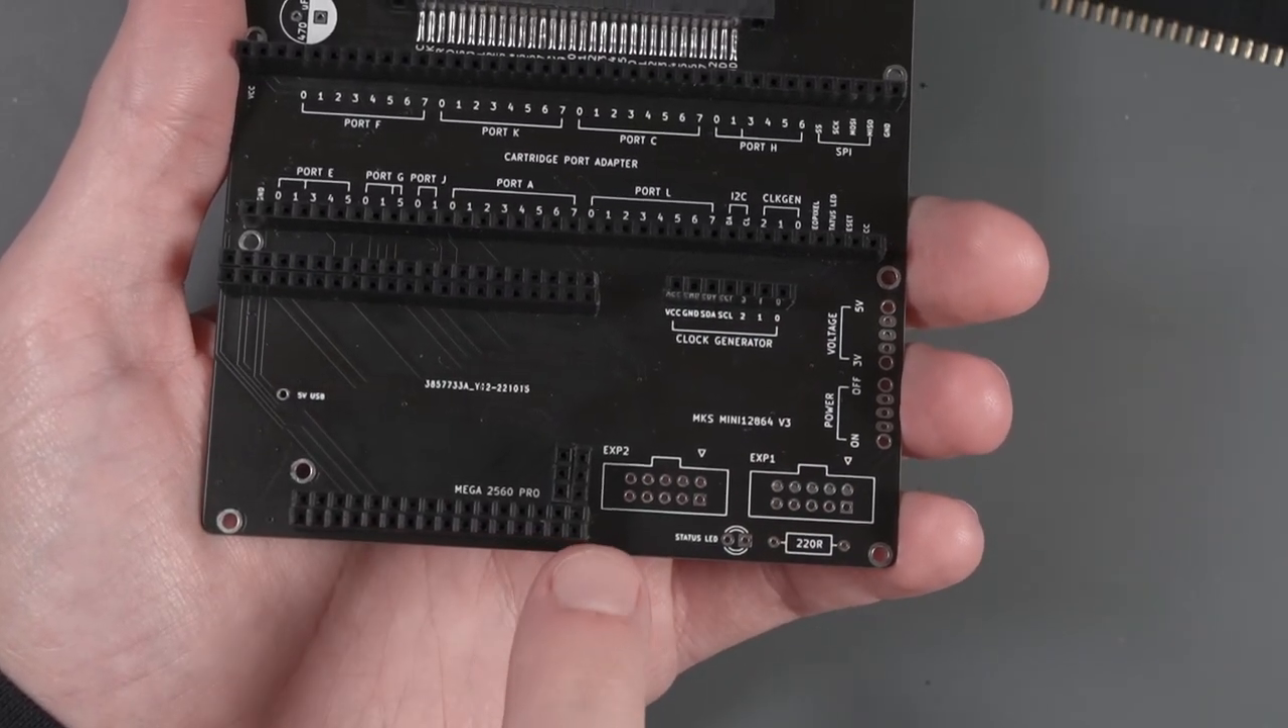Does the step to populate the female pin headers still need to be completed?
No.